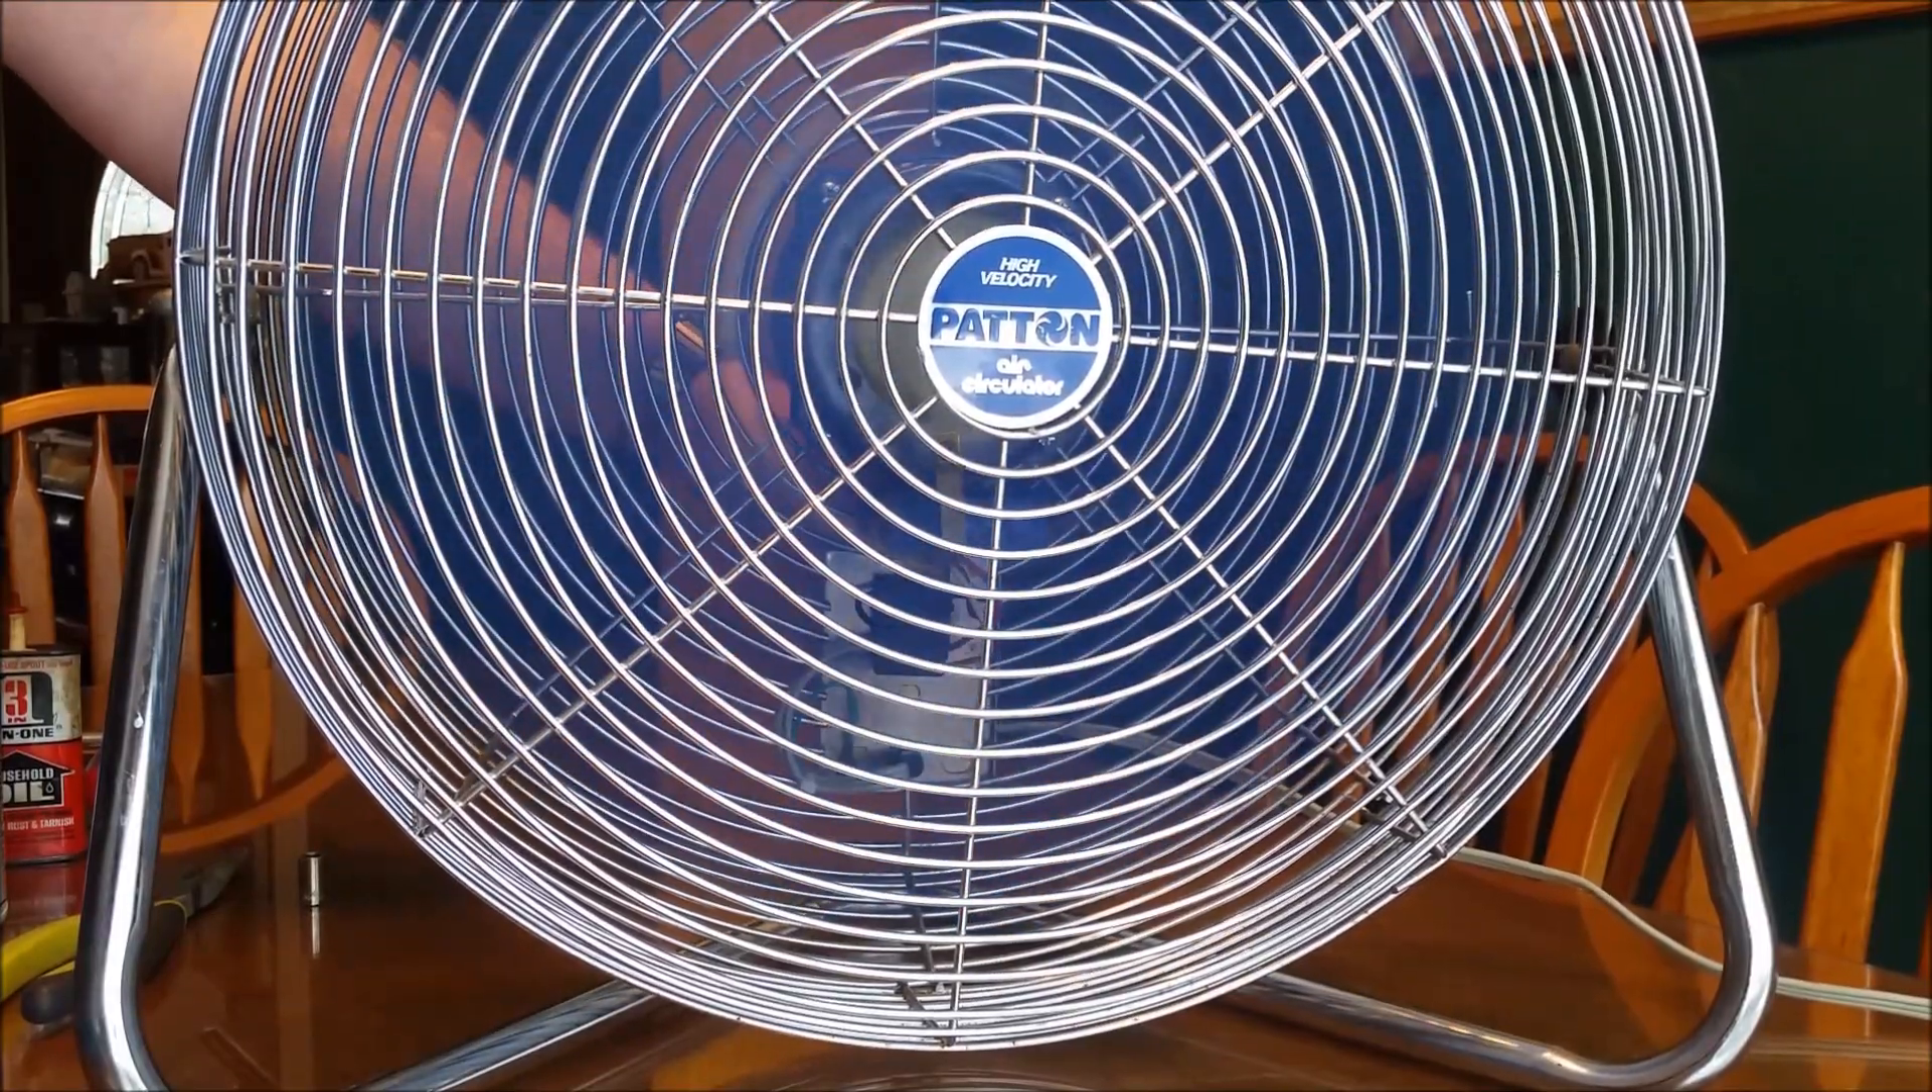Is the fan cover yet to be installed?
No.